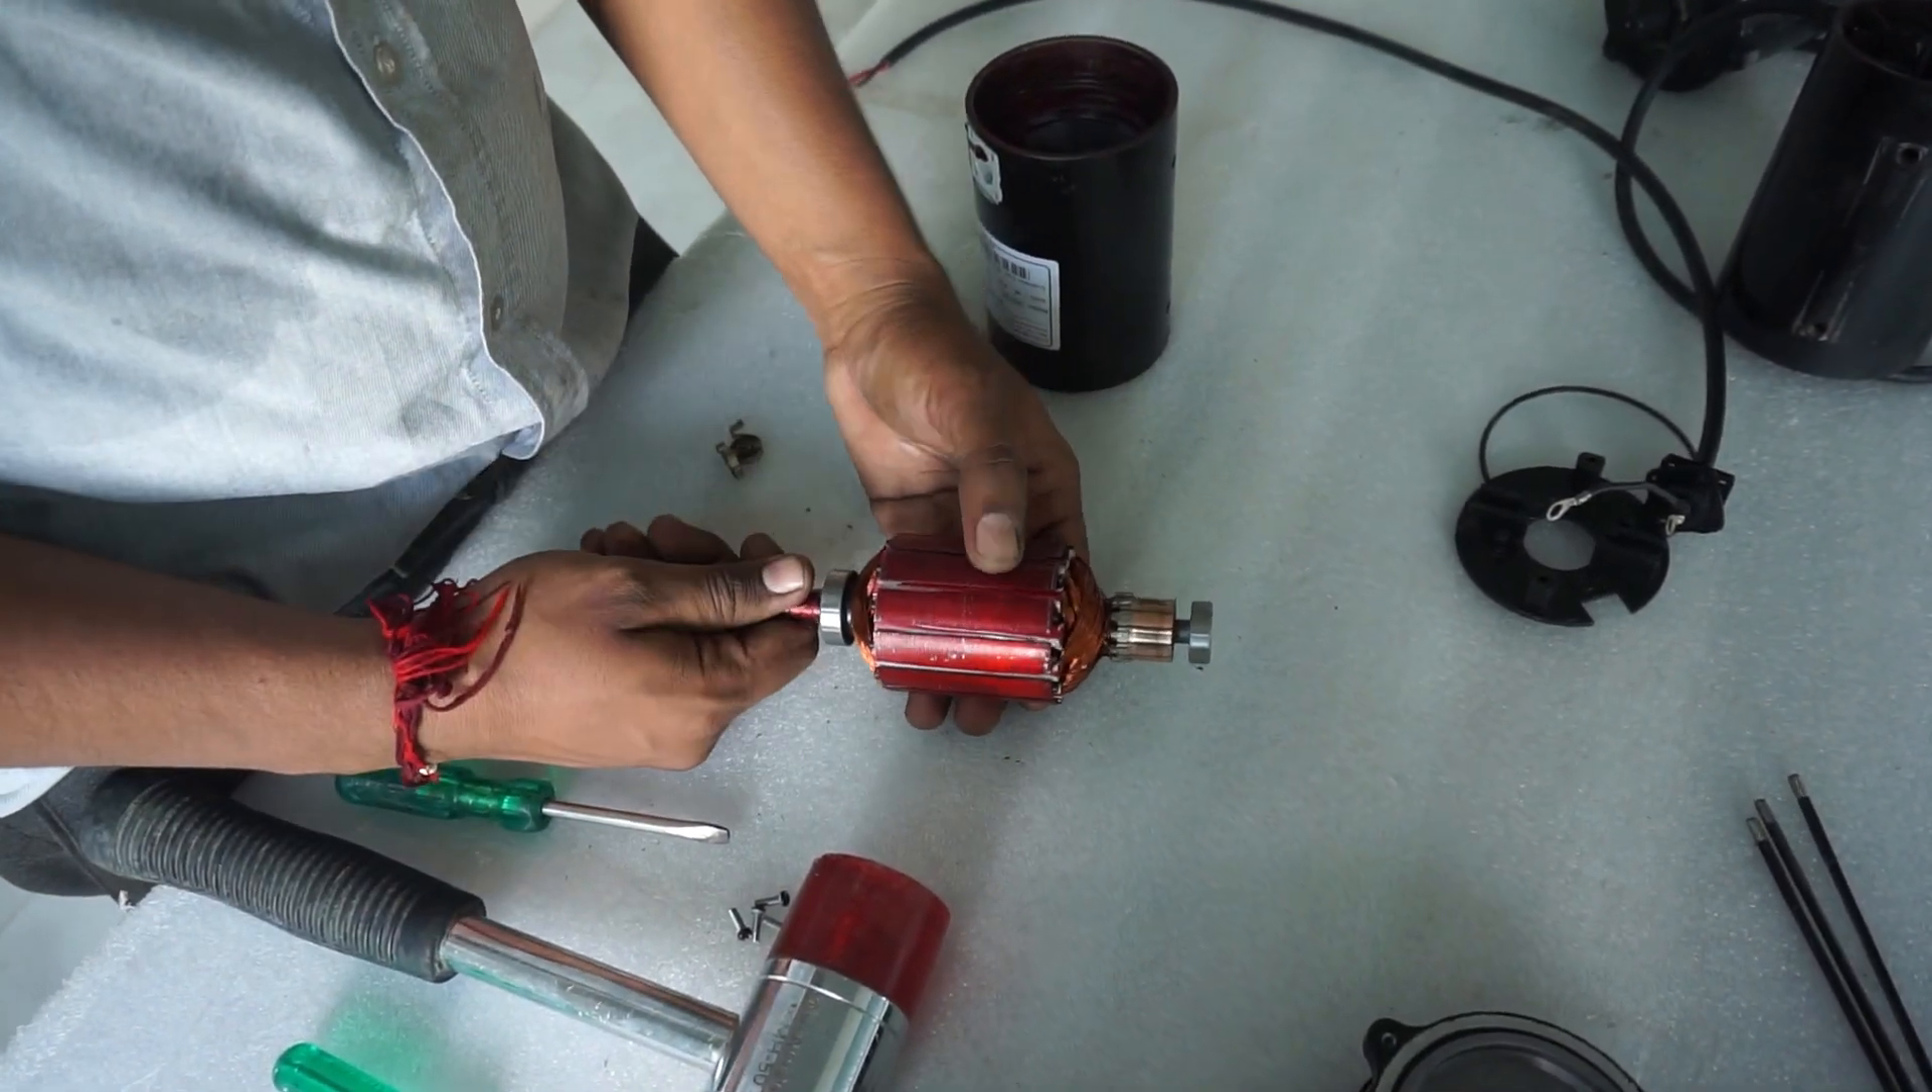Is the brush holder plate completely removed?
Yes.